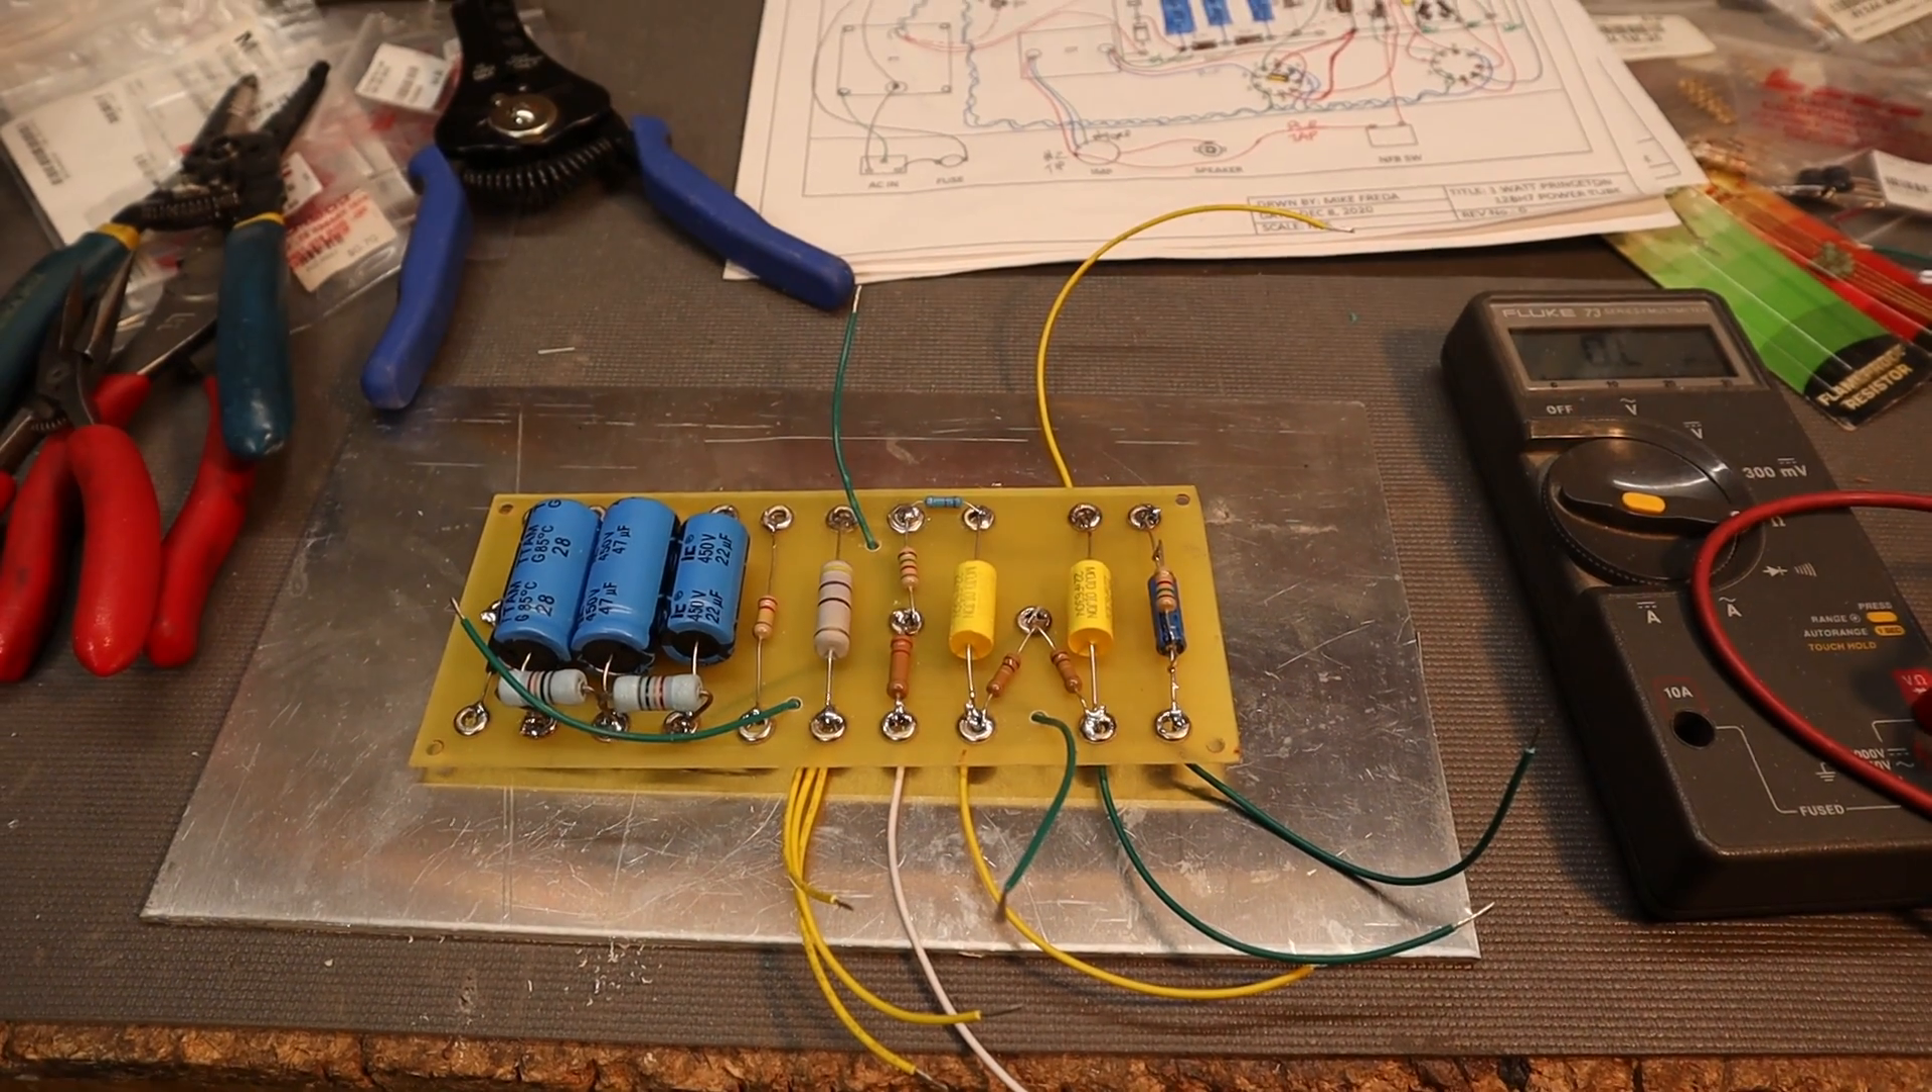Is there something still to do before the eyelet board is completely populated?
No.